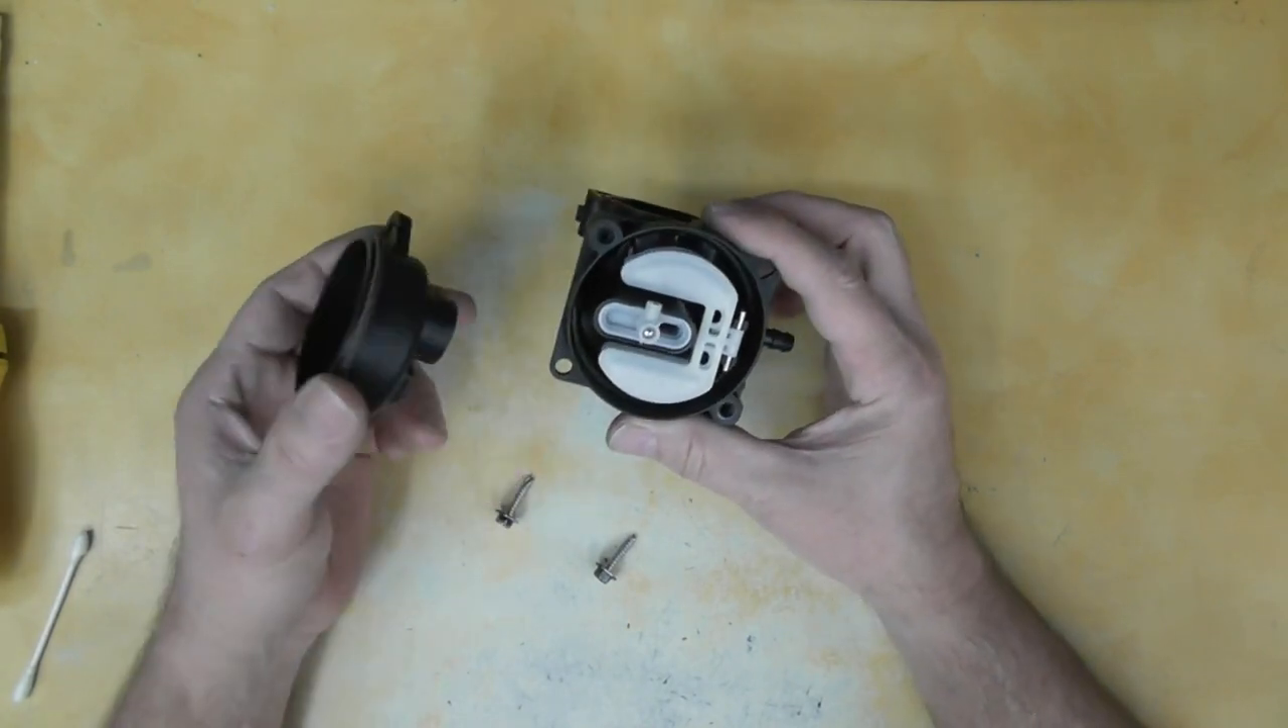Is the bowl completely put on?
No.